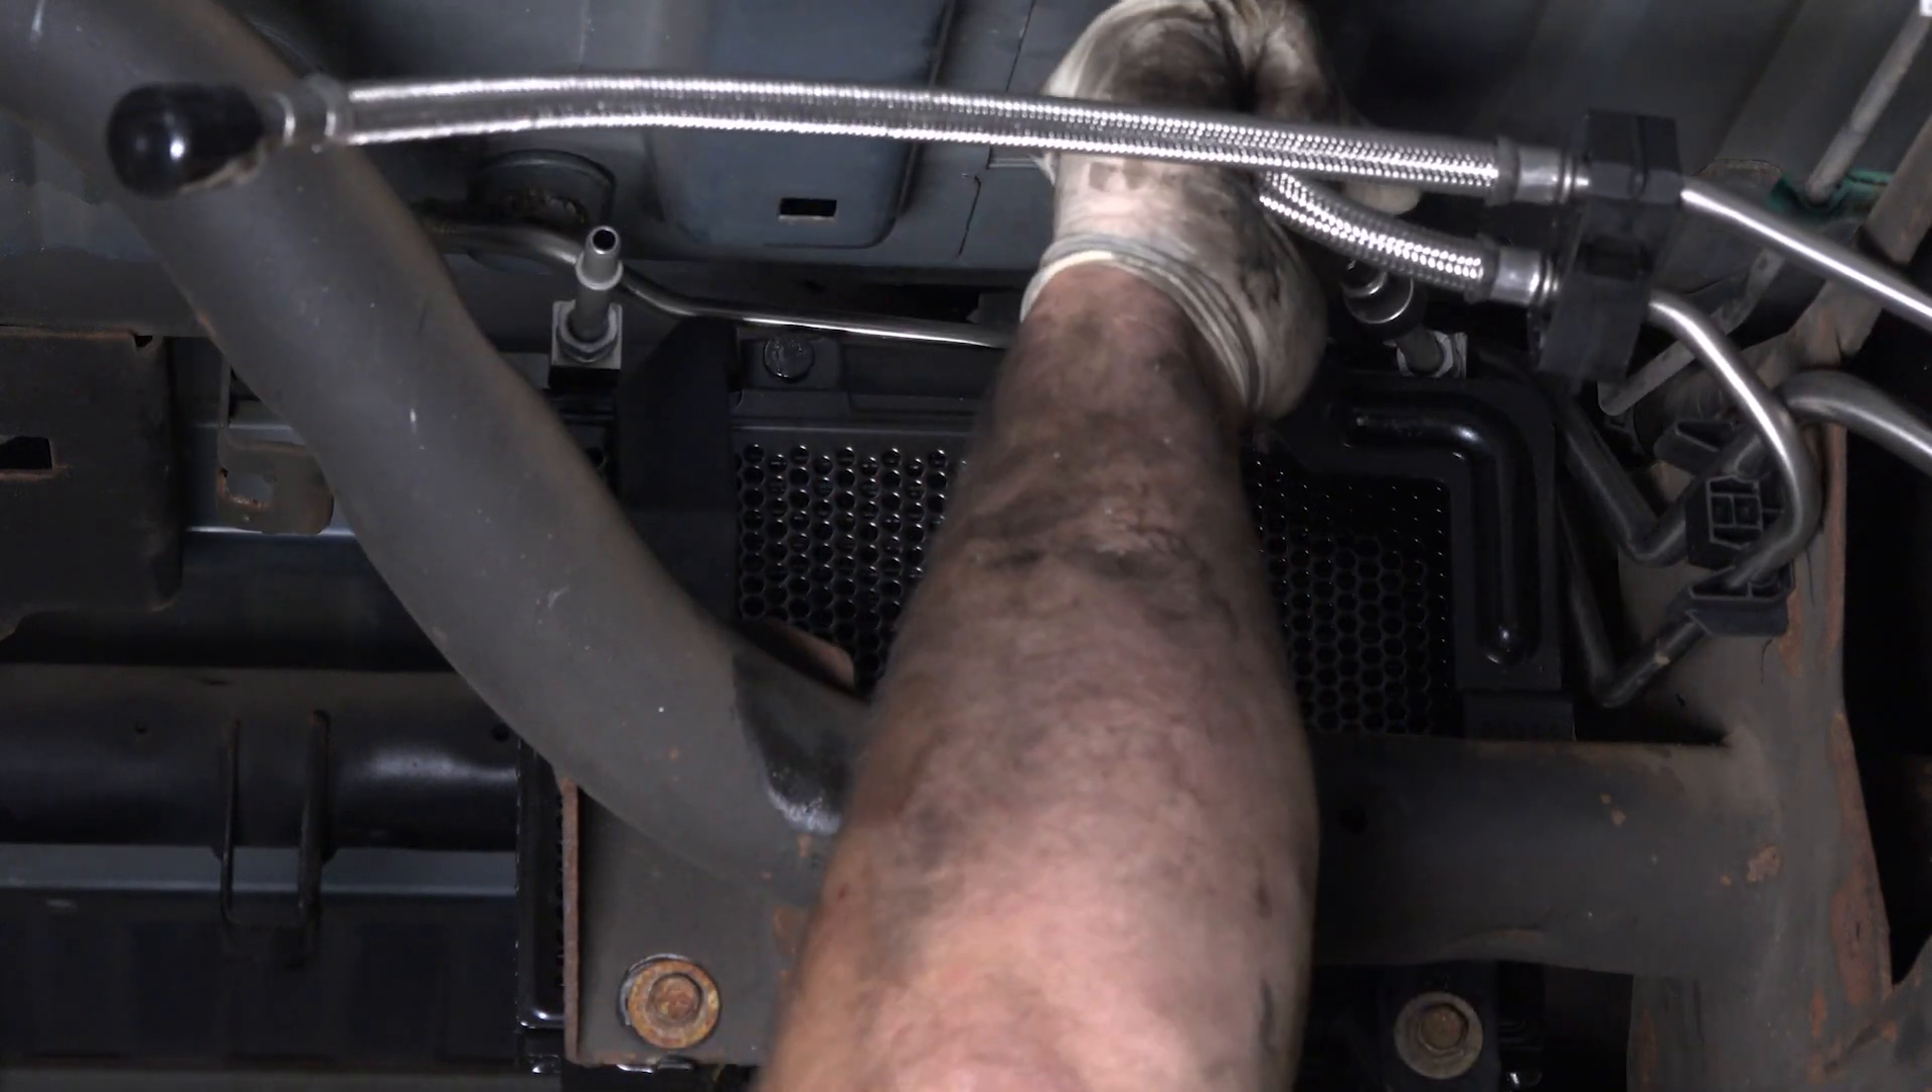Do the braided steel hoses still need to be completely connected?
Yes.